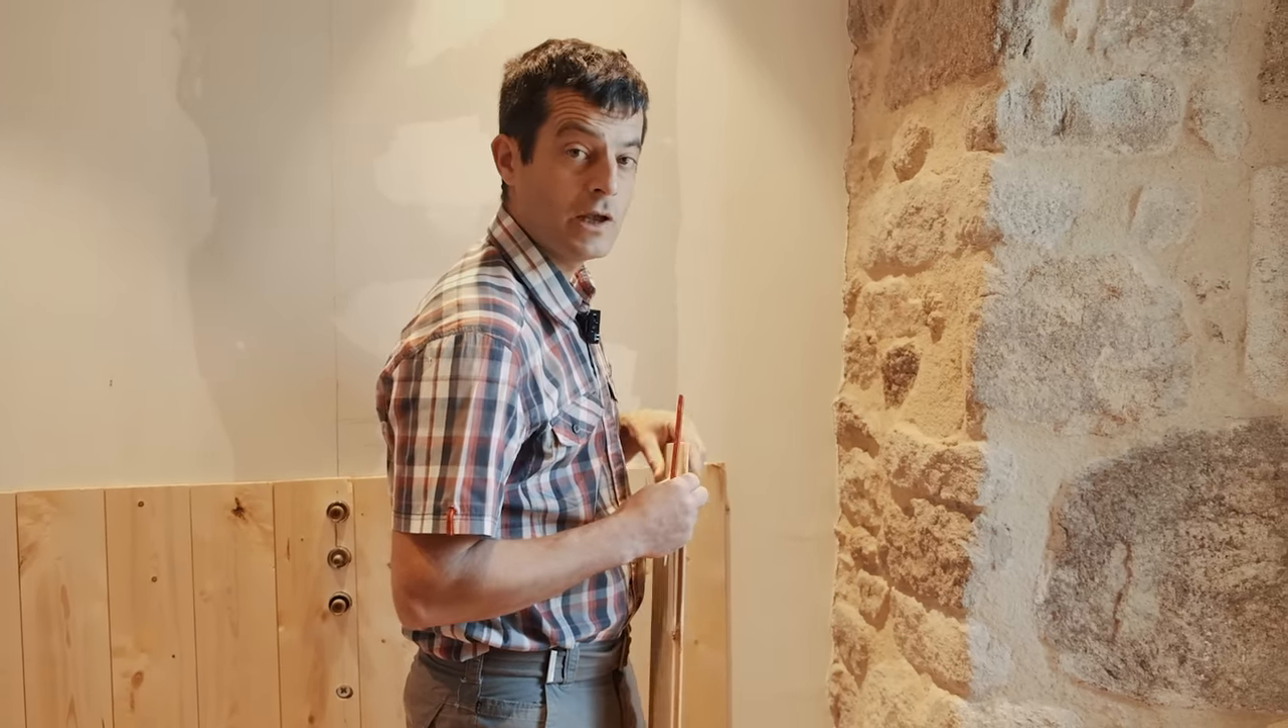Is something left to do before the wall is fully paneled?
Yes.